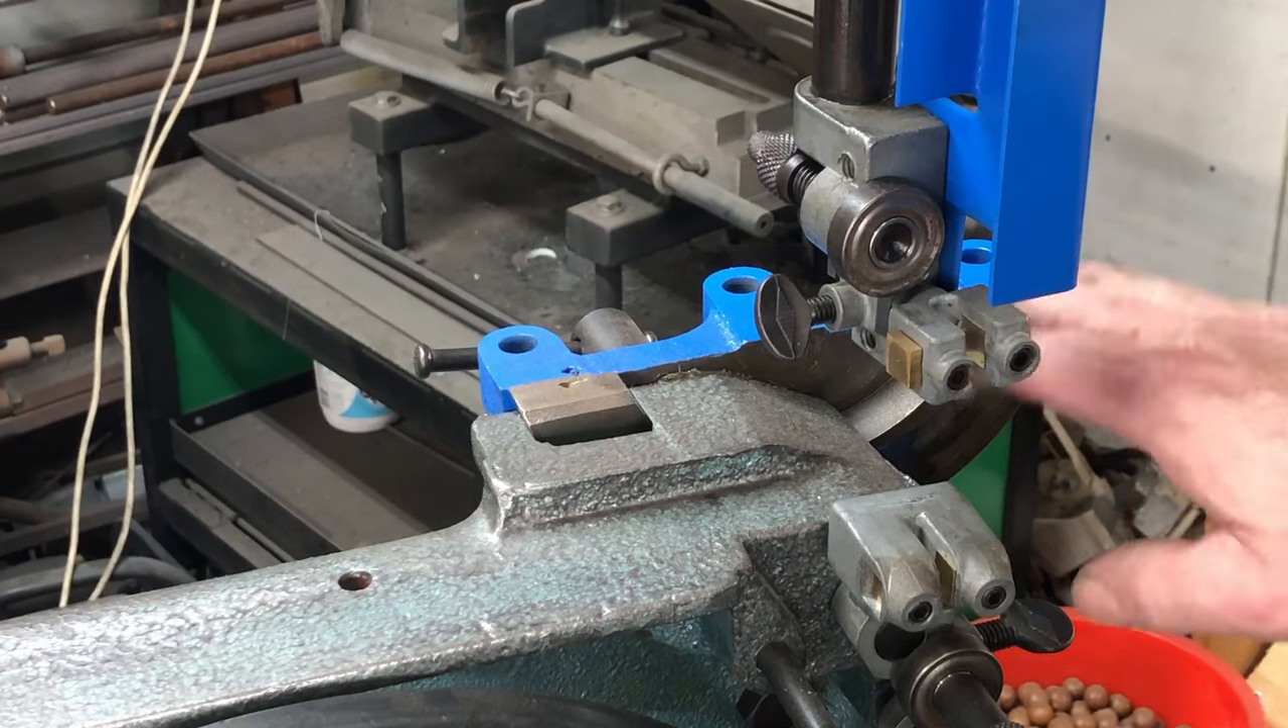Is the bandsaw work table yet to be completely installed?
Yes.